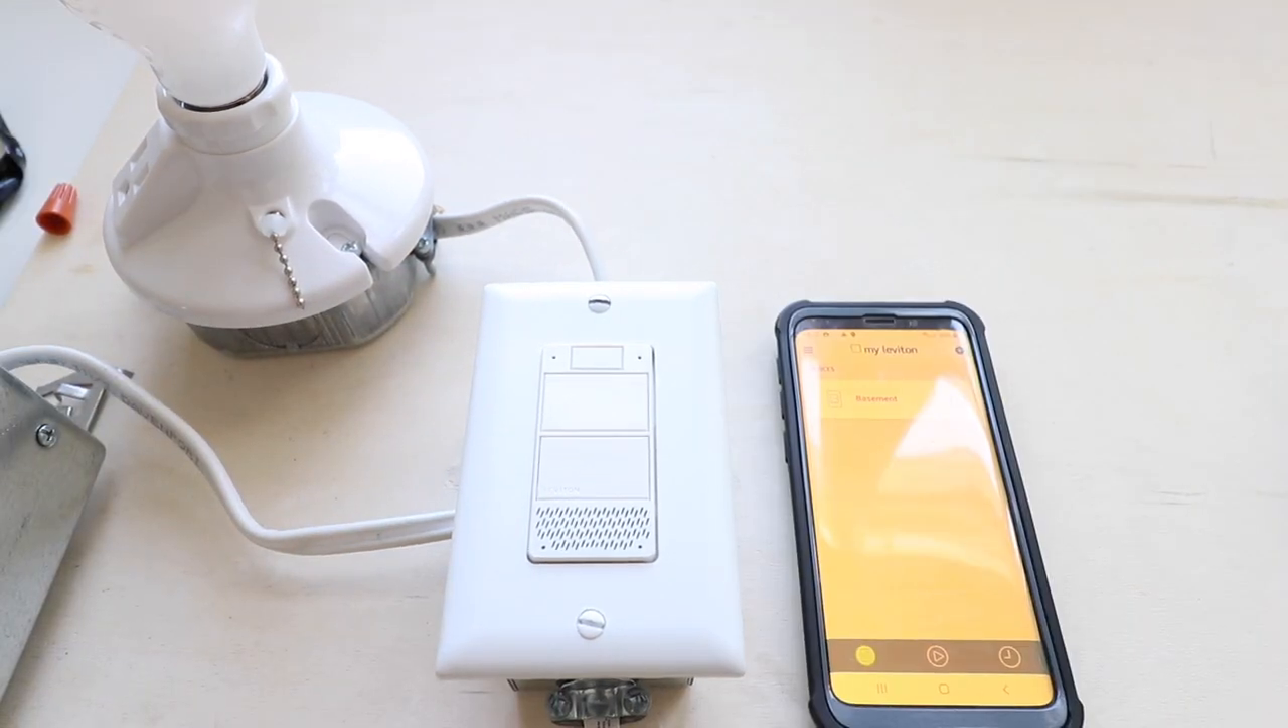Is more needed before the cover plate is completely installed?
No.